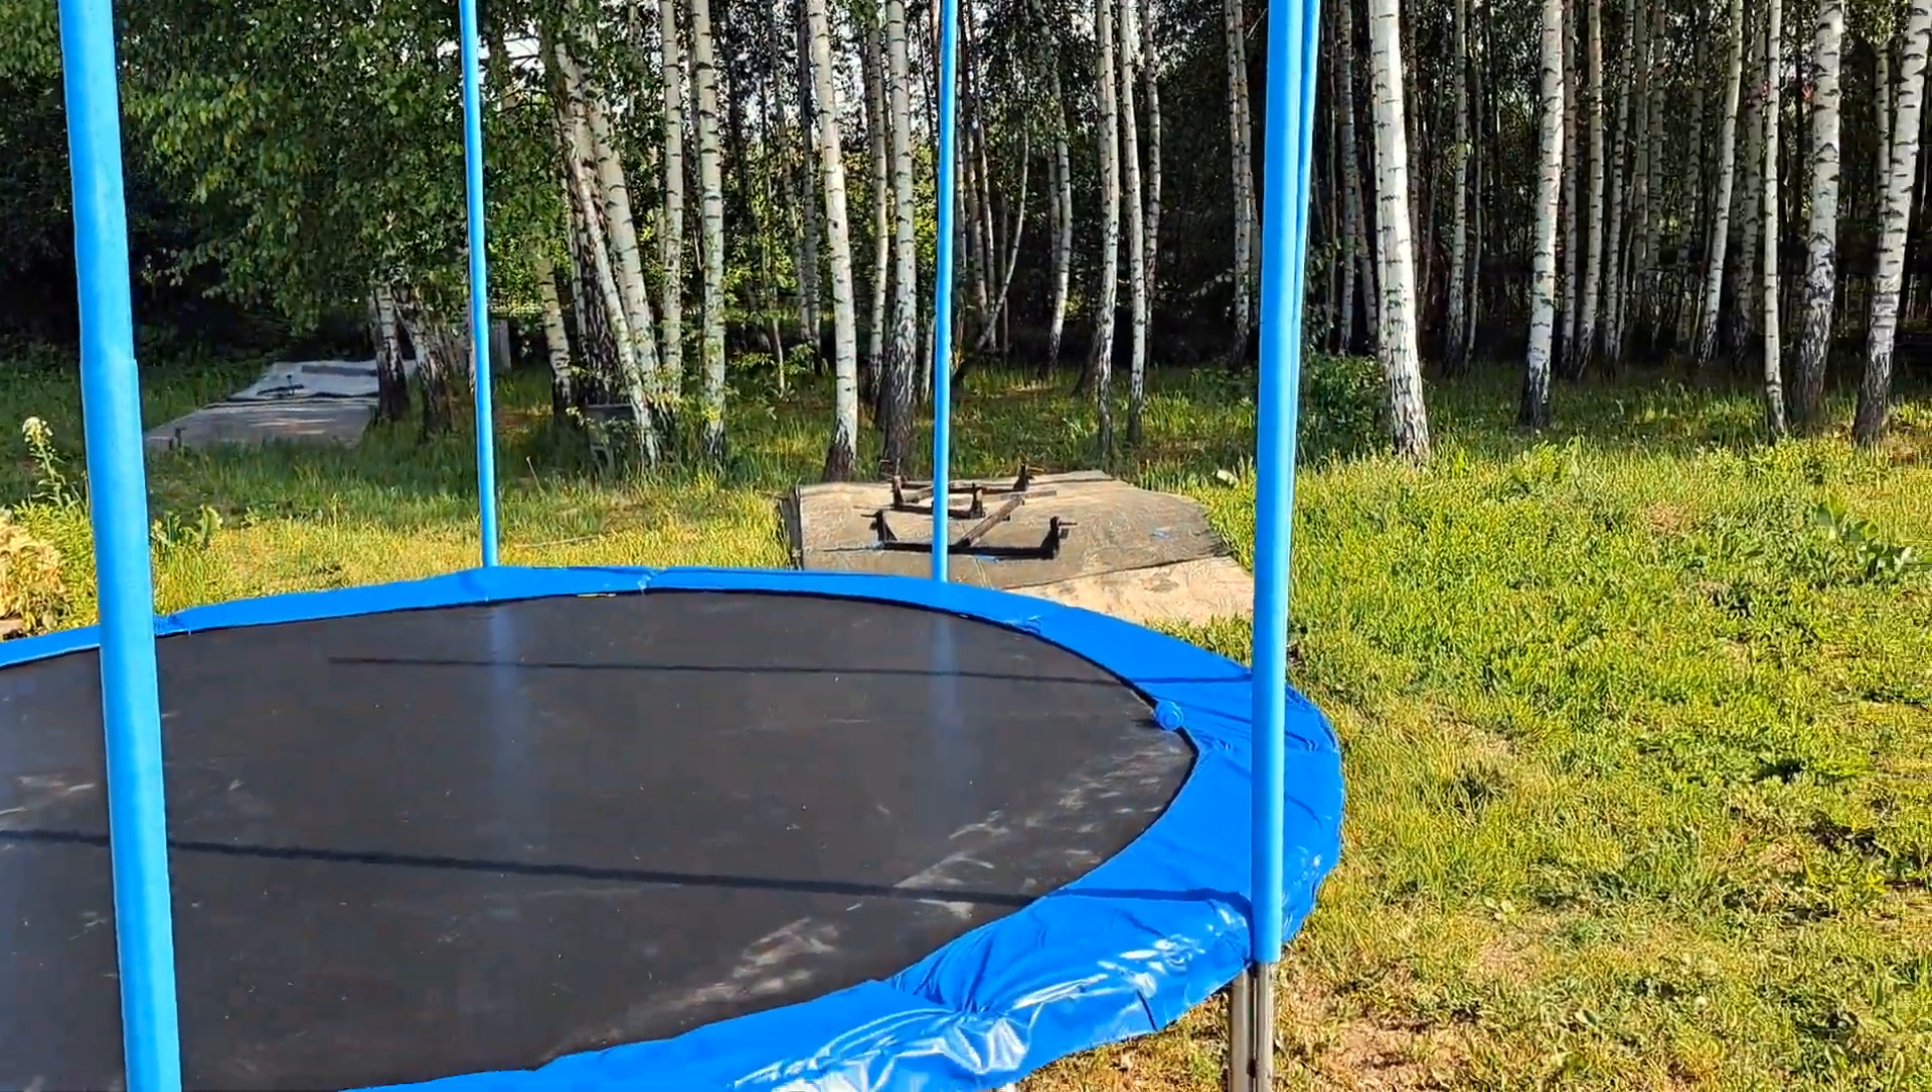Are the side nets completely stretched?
No.